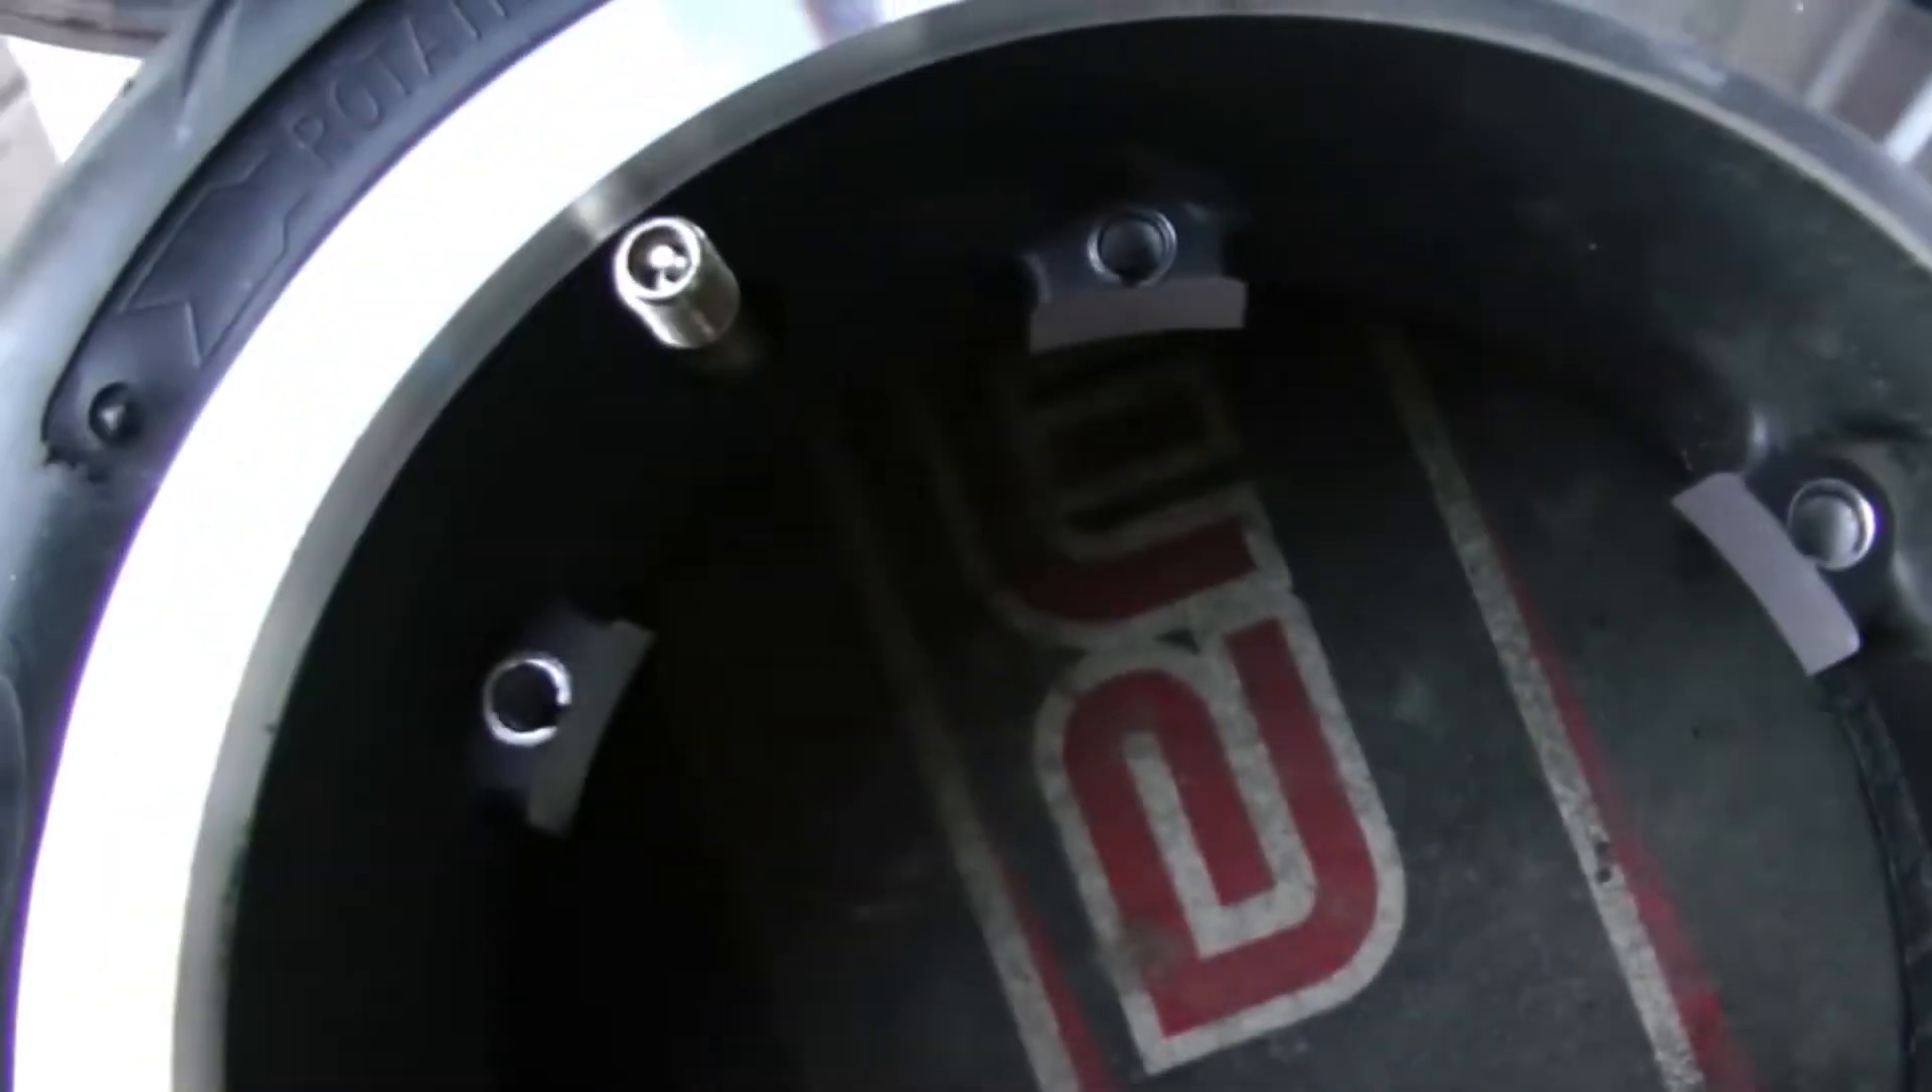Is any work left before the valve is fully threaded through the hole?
No.